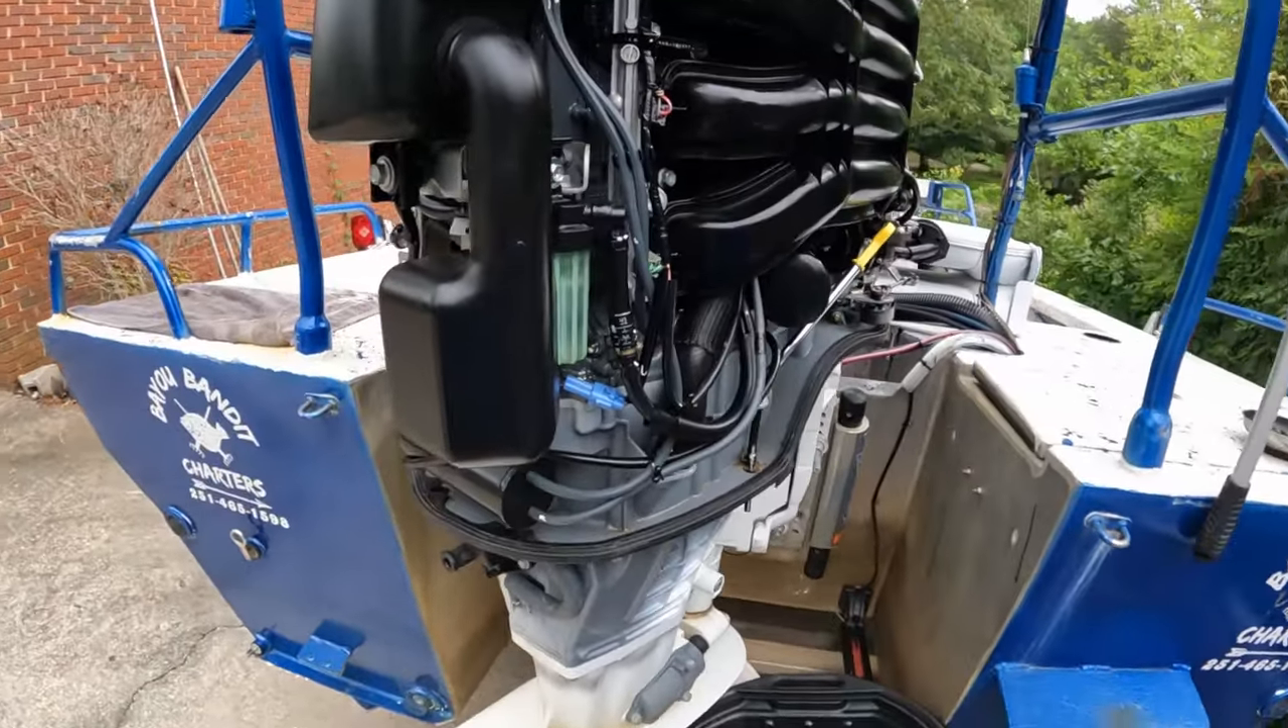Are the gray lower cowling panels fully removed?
Yes.